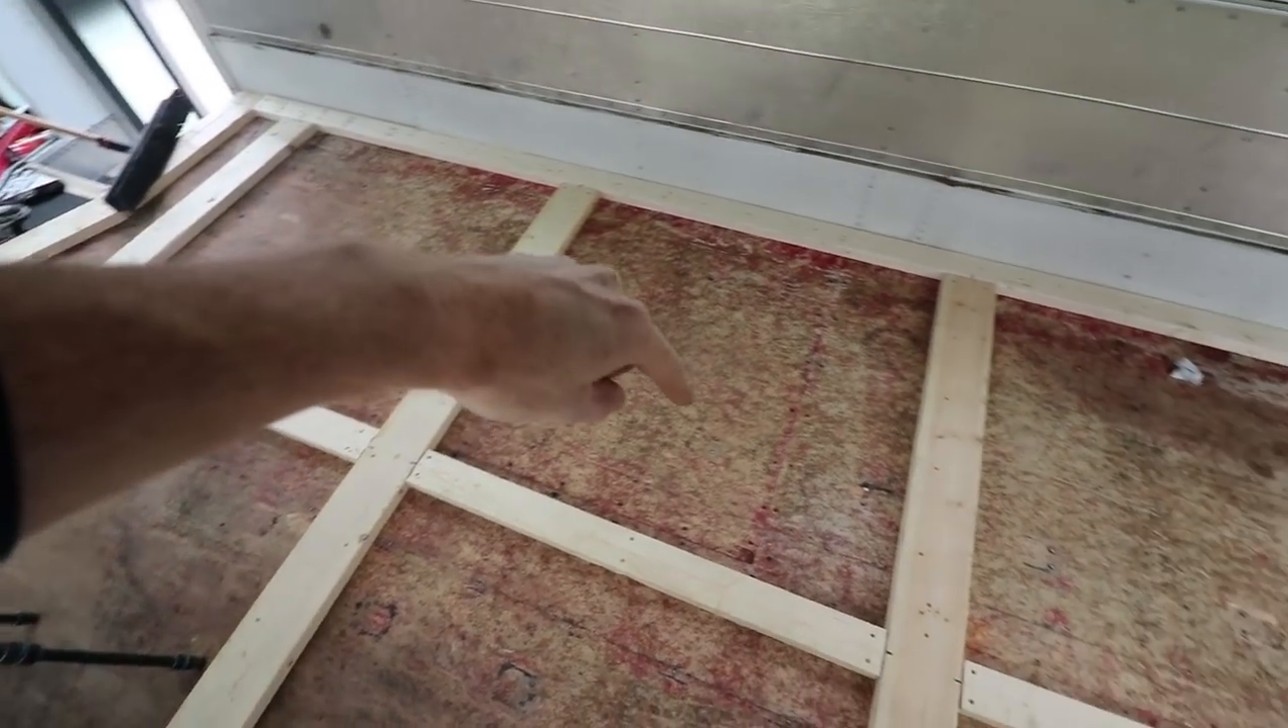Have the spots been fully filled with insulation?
No.